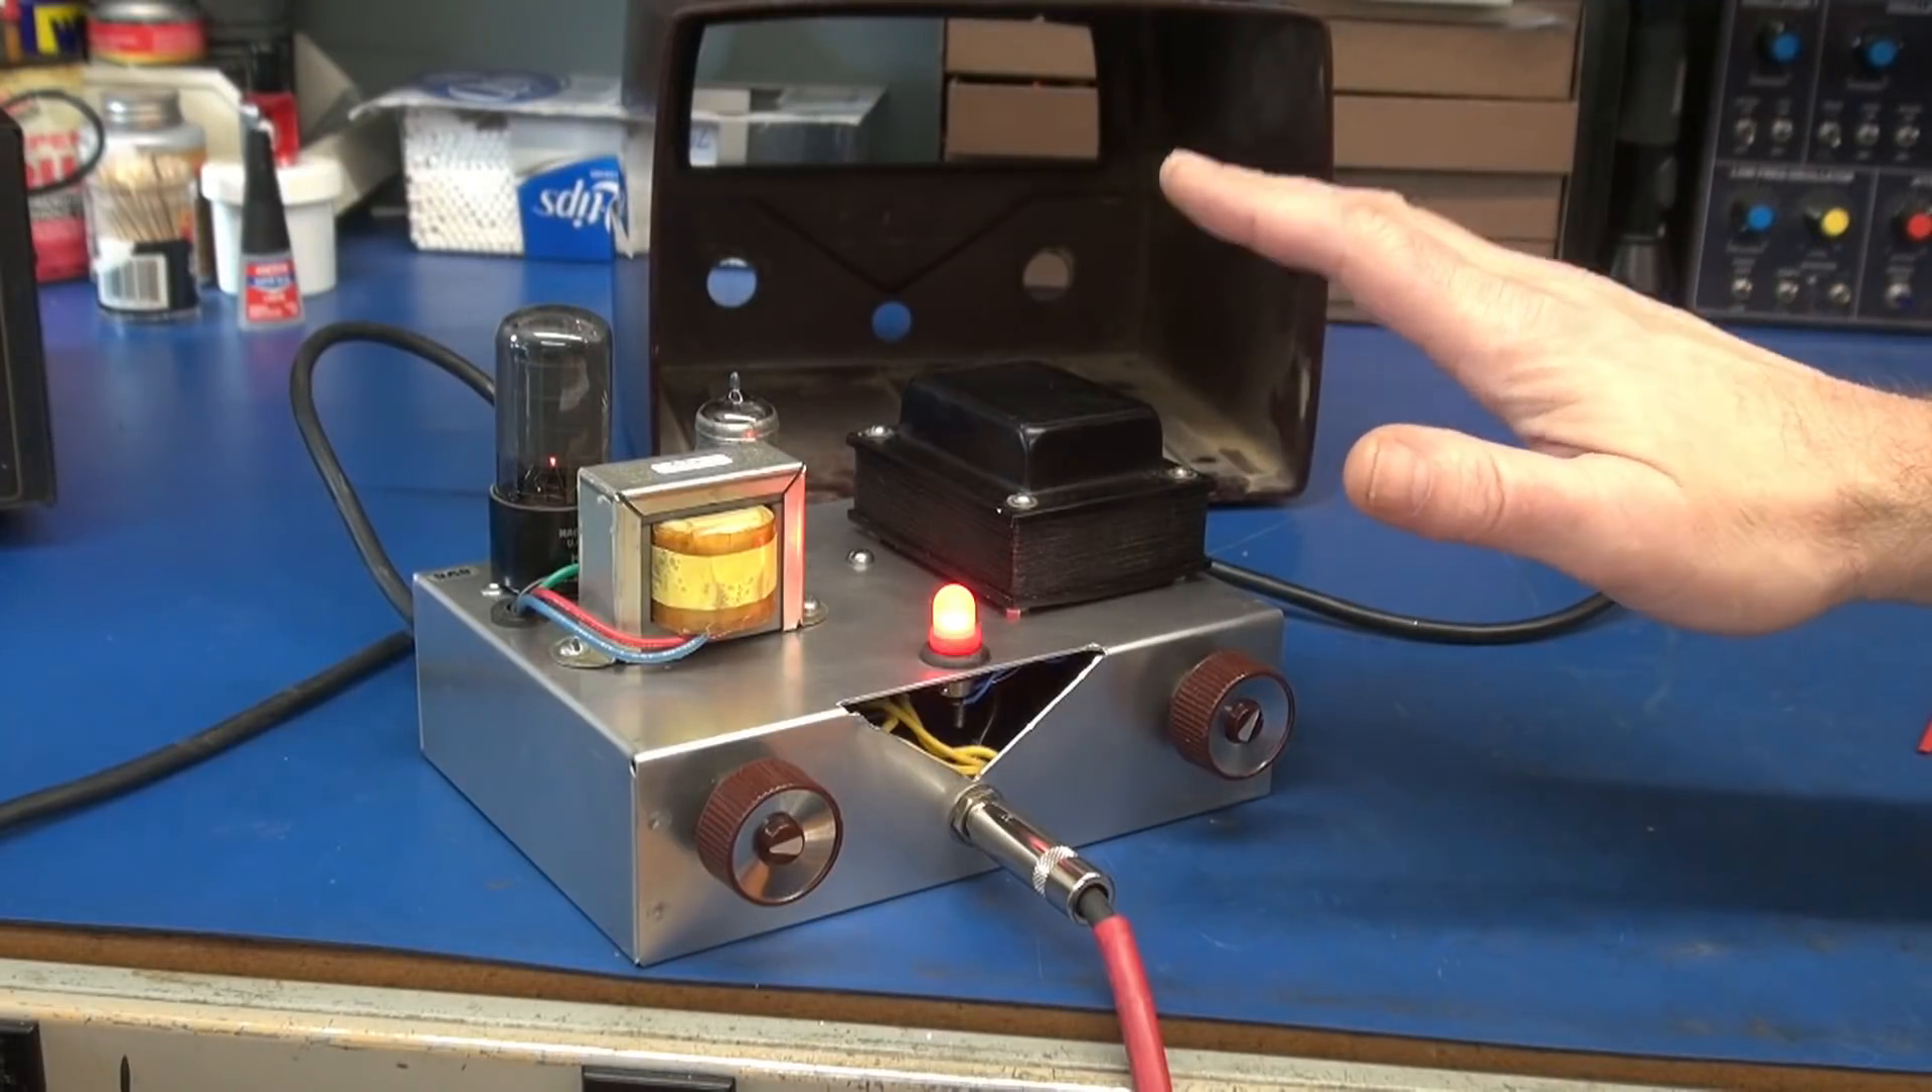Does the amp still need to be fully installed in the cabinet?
Yes.